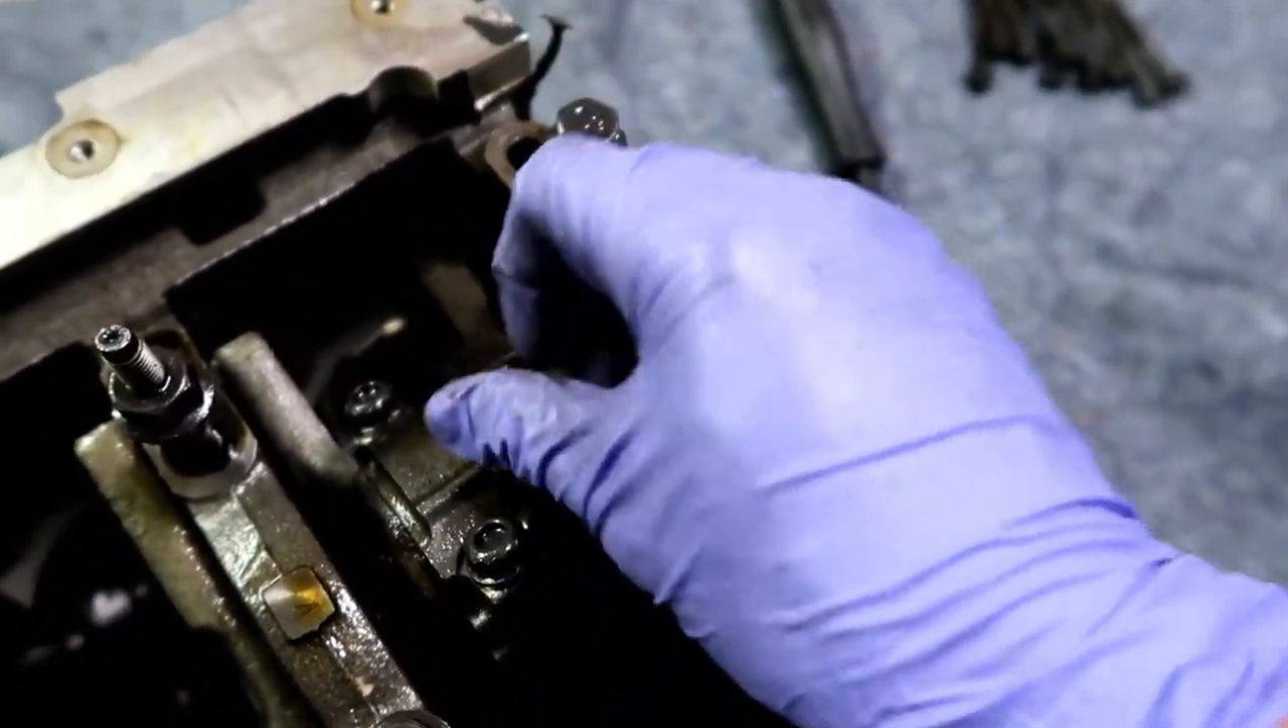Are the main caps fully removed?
No.